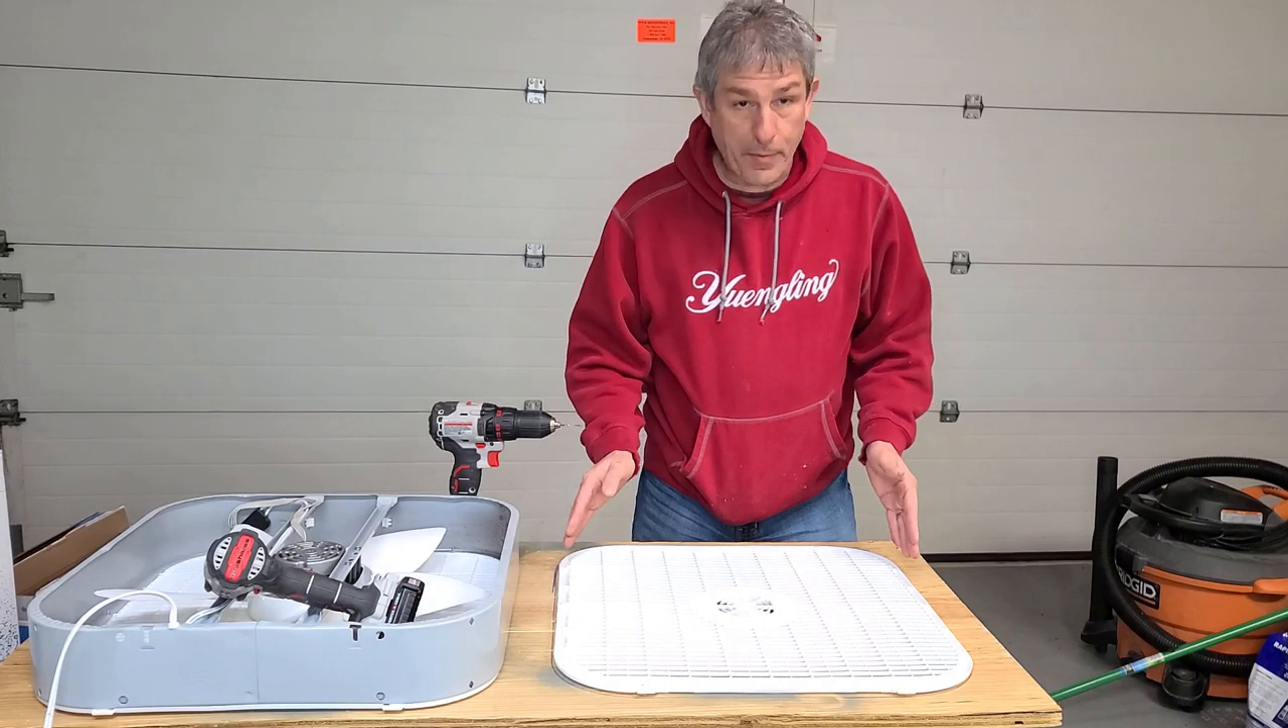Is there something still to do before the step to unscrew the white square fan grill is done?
No.